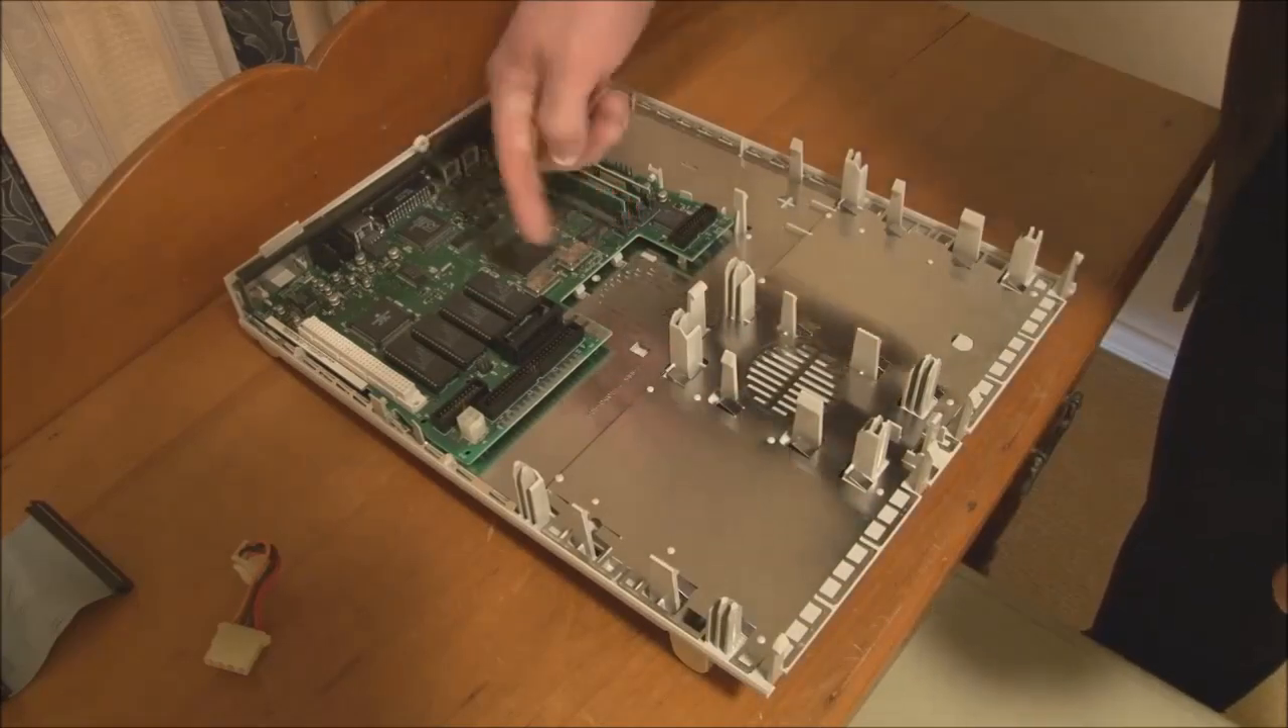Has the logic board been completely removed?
No.